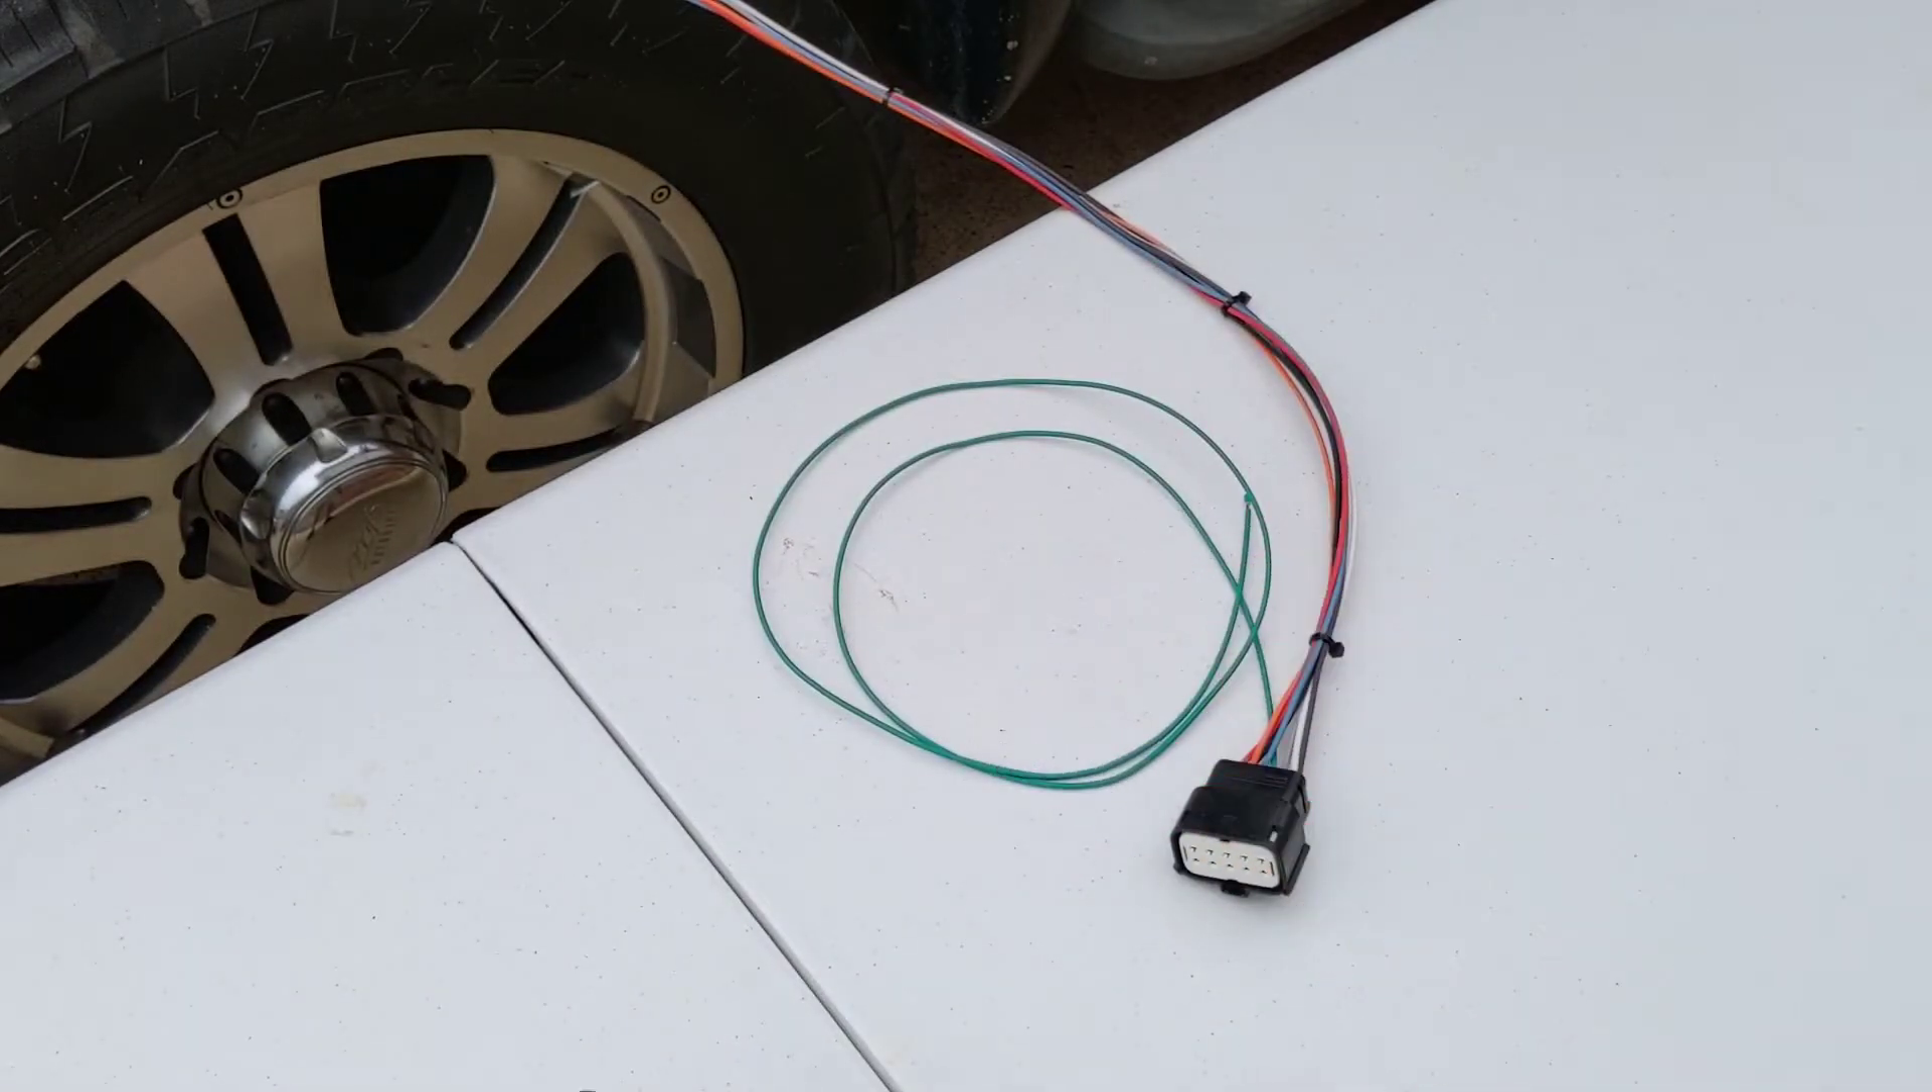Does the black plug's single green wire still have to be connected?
Yes.